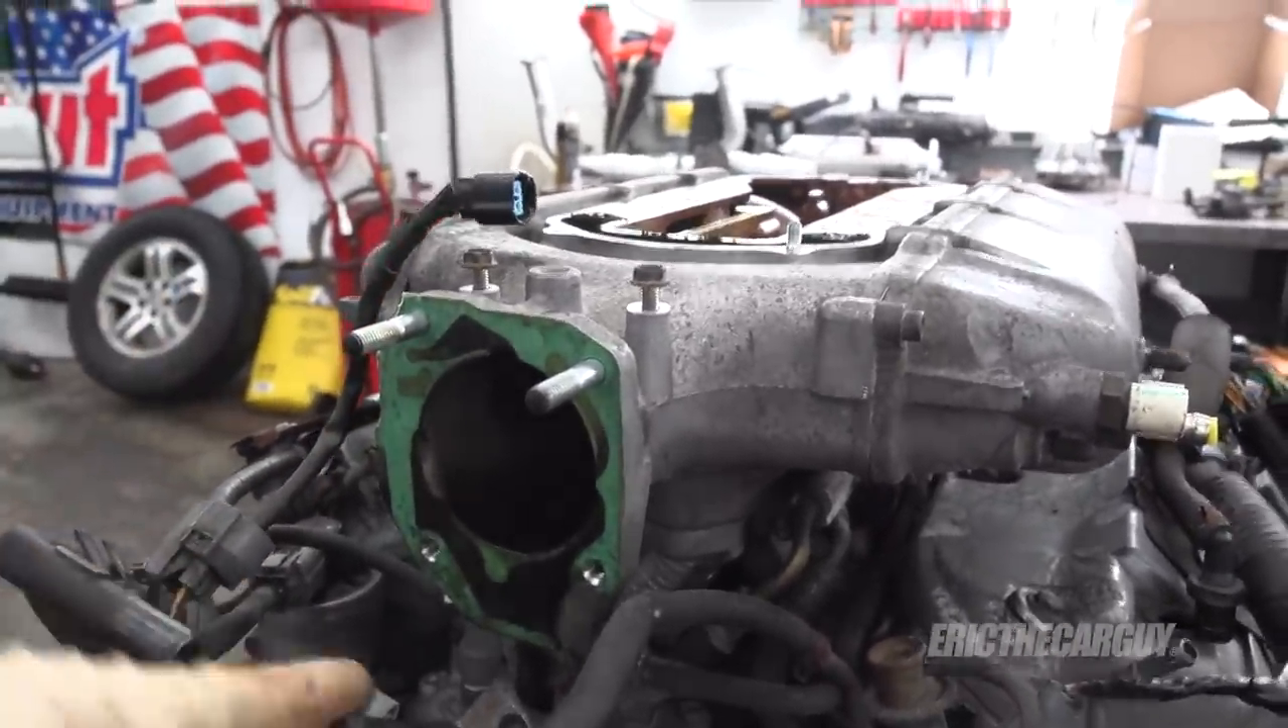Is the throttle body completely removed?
Yes.